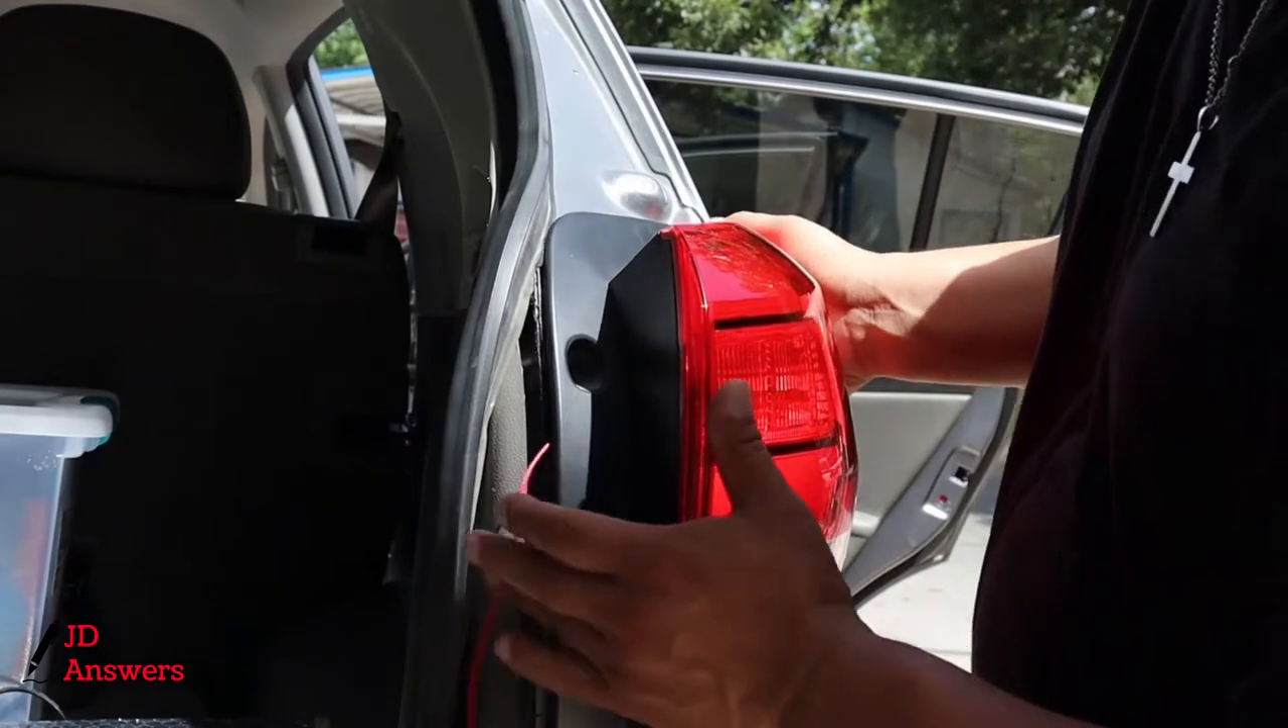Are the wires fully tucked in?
No.